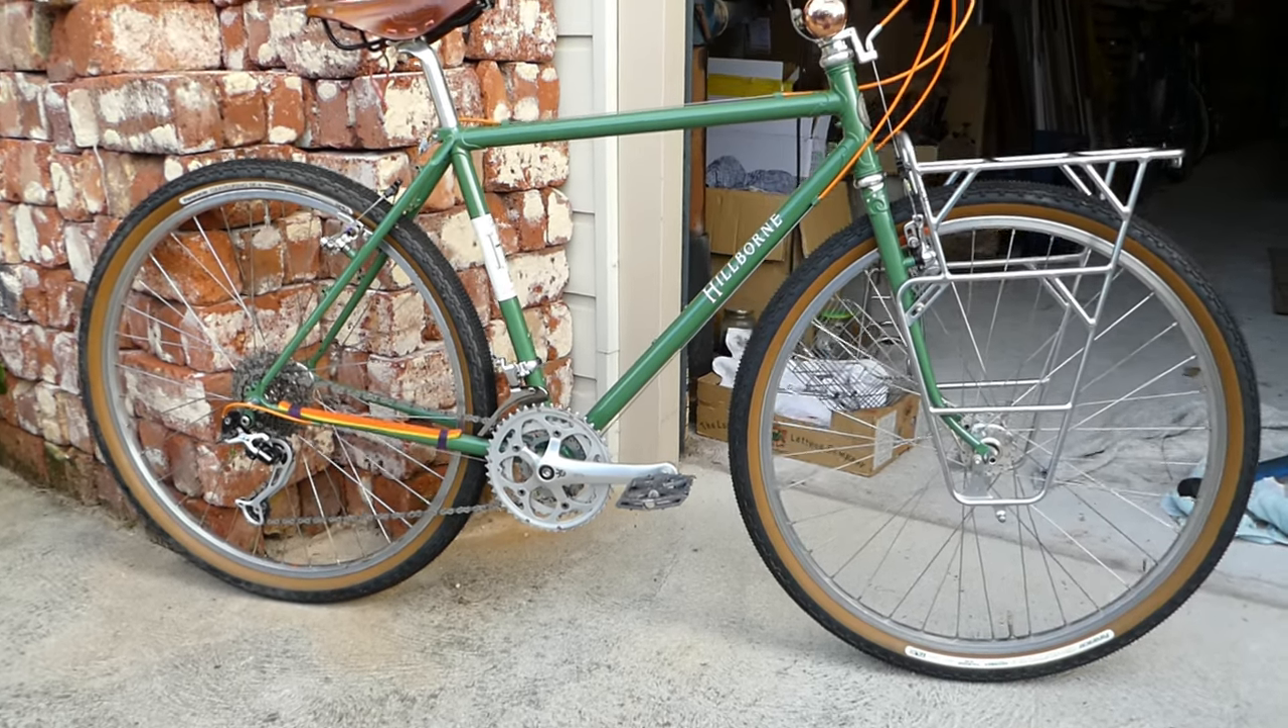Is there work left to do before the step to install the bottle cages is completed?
Yes.